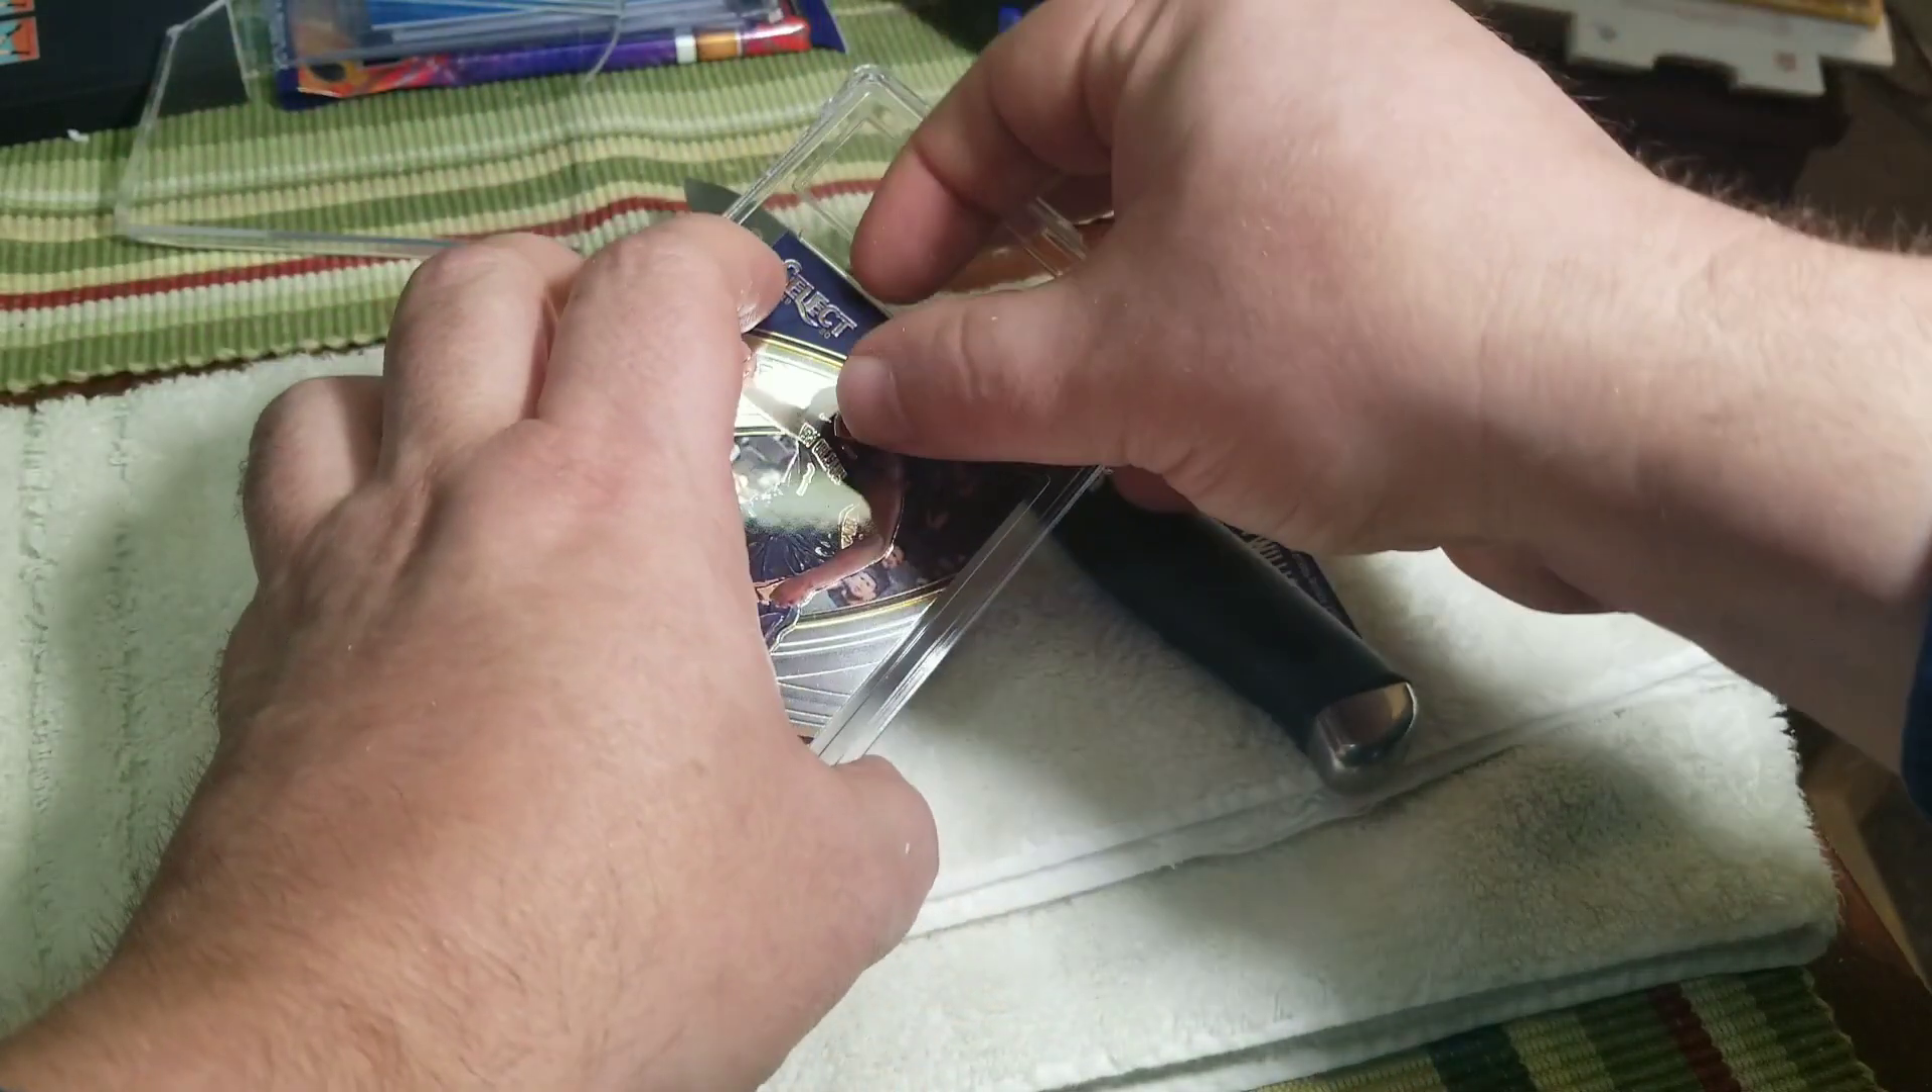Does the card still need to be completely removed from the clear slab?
Yes.